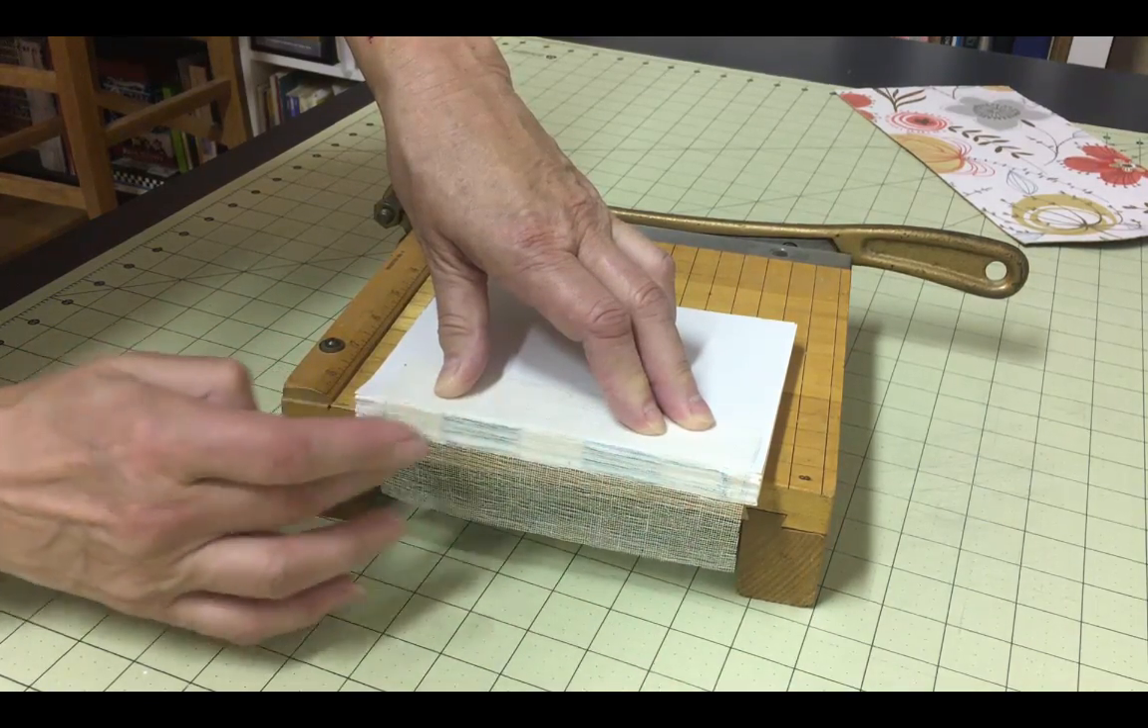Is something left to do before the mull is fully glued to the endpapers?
Yes.